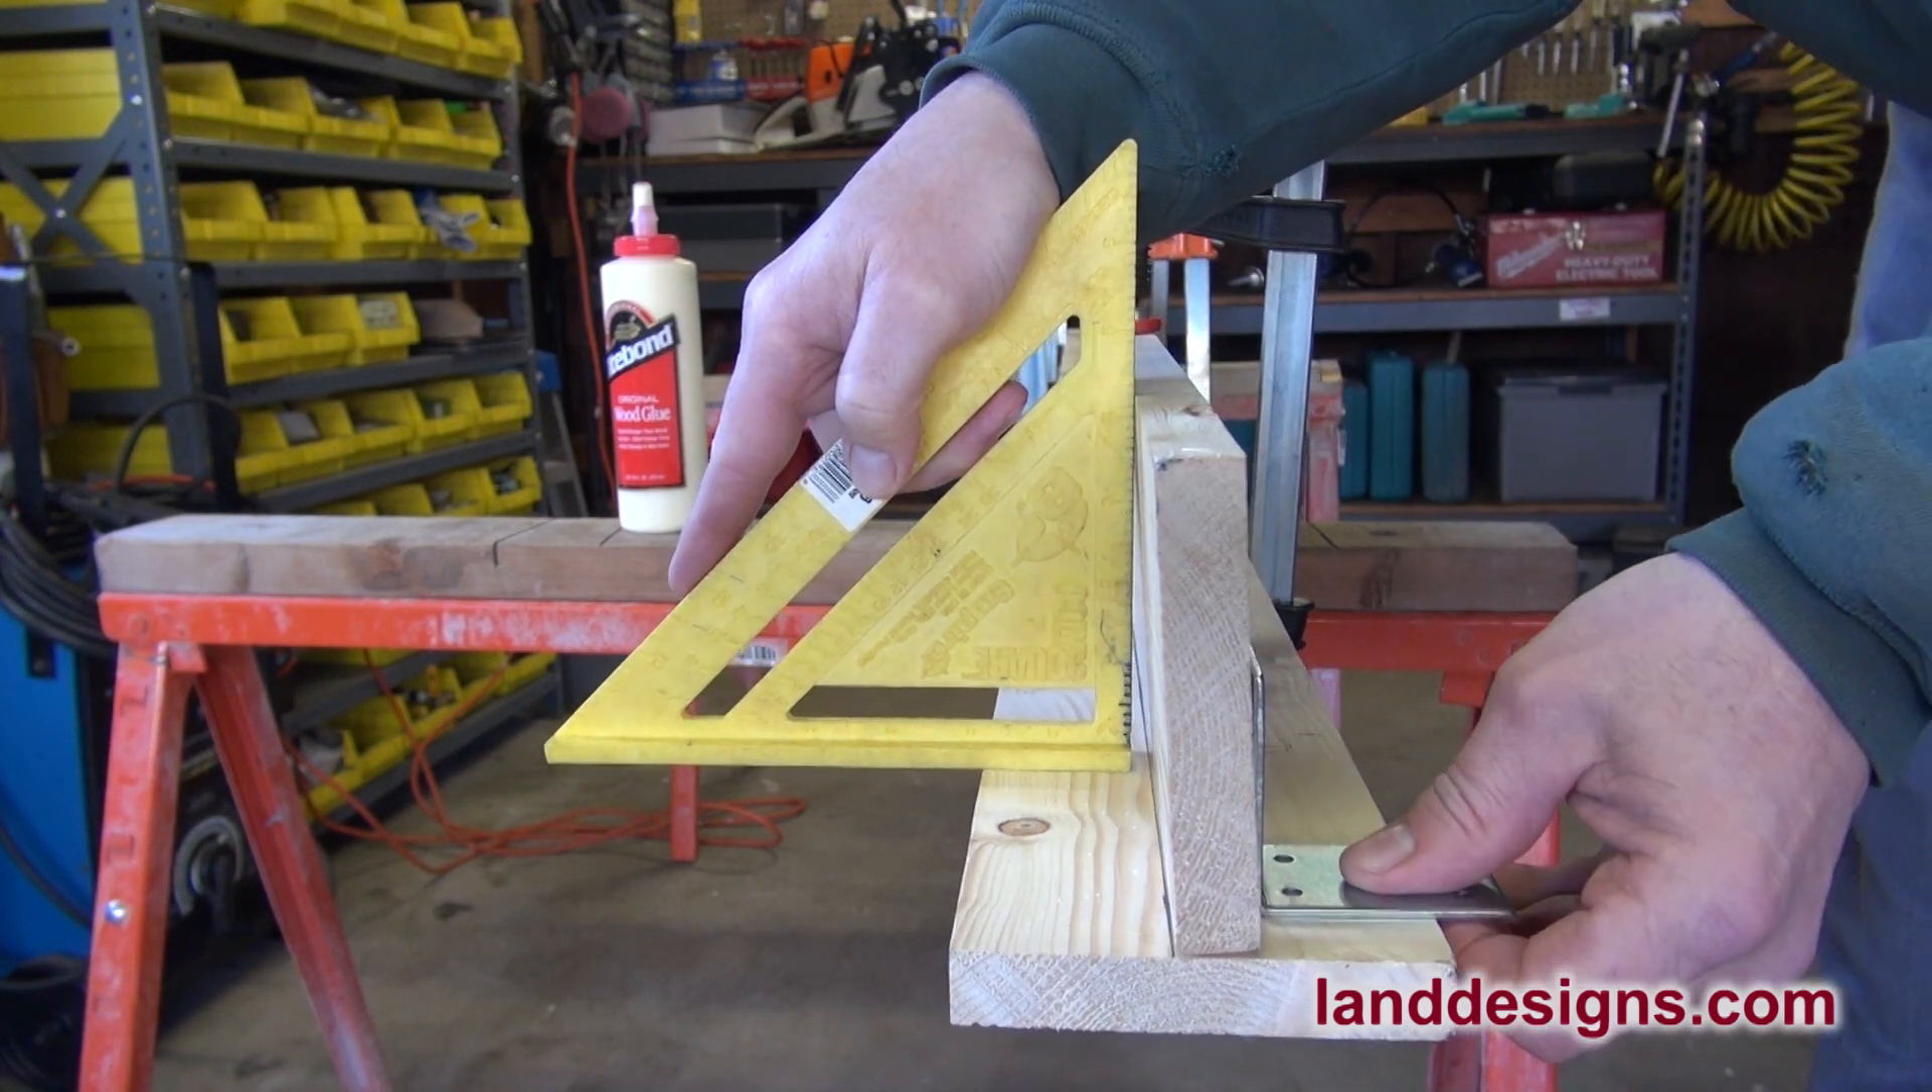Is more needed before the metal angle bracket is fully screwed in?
Yes.